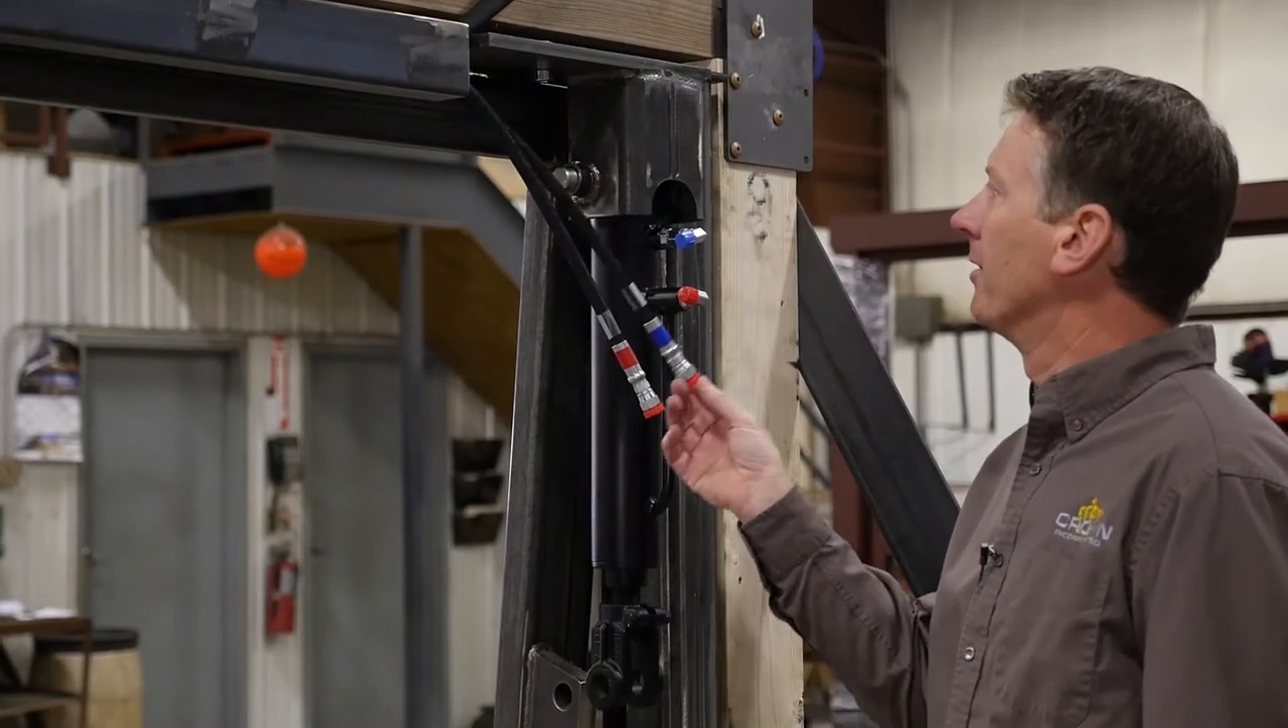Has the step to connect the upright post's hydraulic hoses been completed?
No.